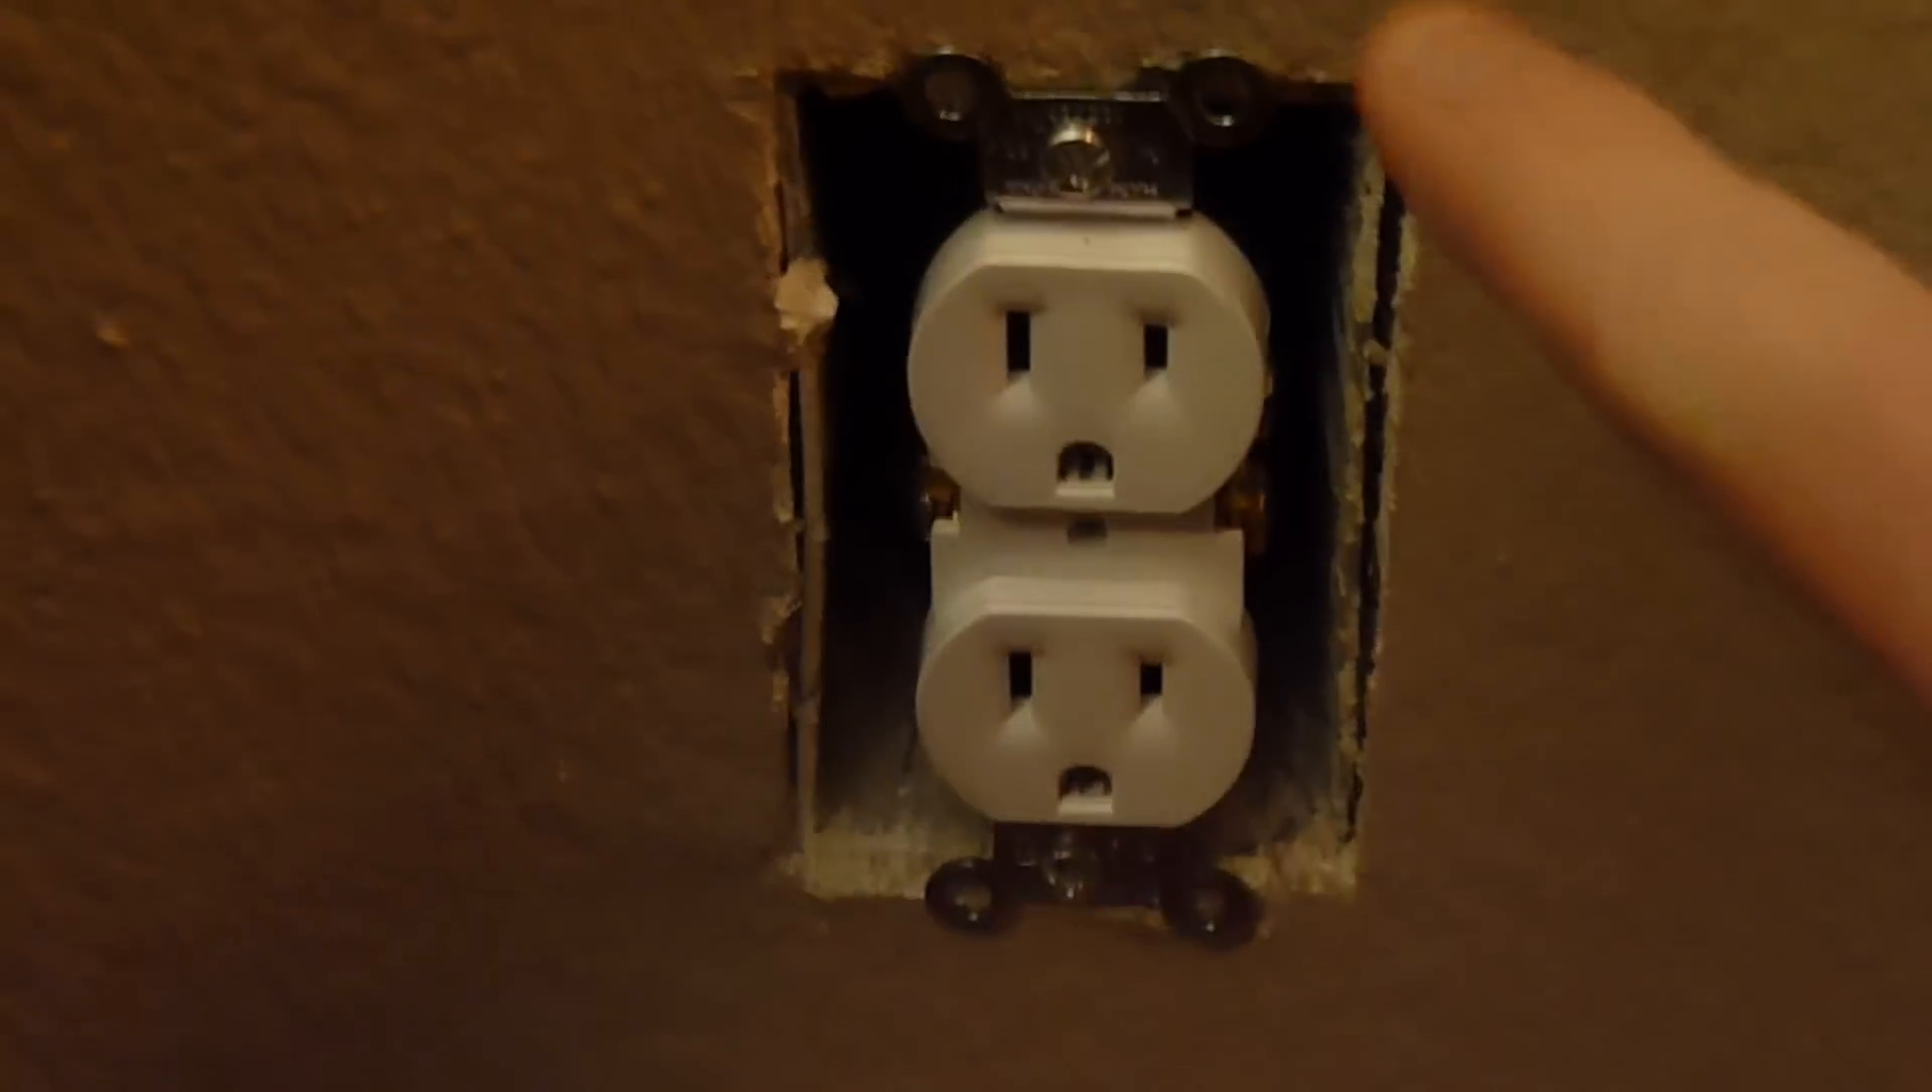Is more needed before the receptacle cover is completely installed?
Yes.